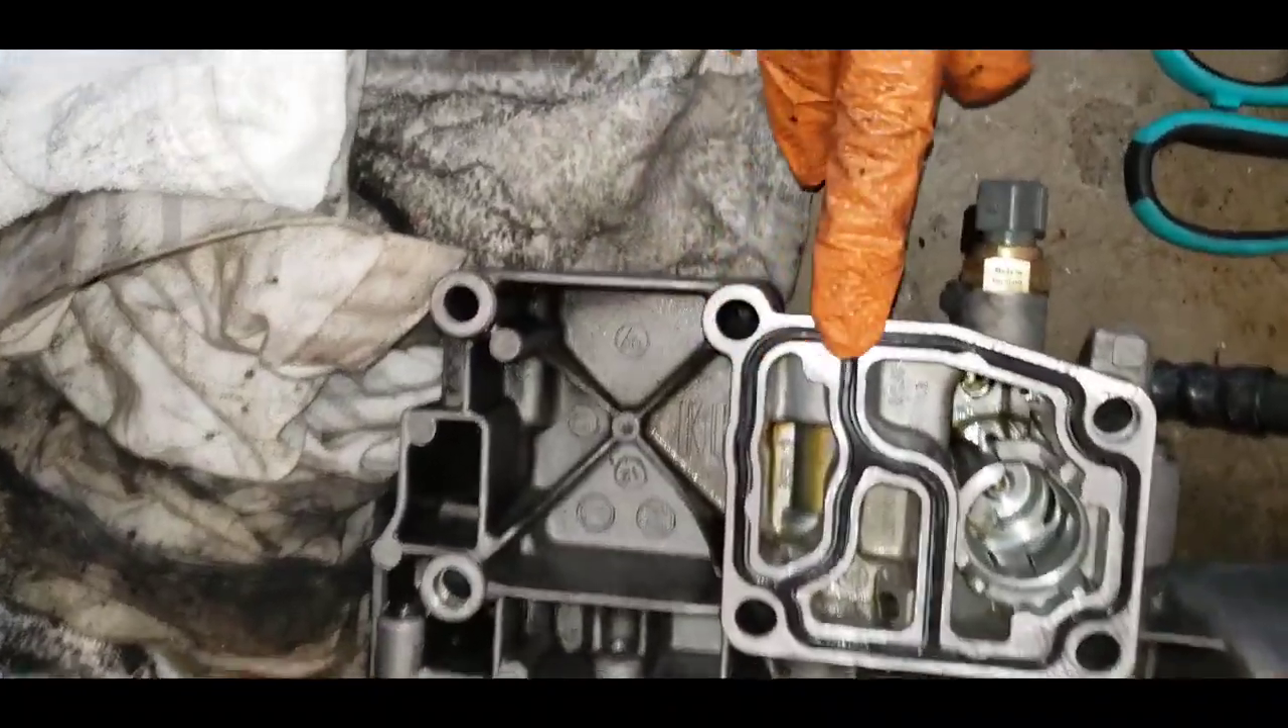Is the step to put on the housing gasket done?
Yes.